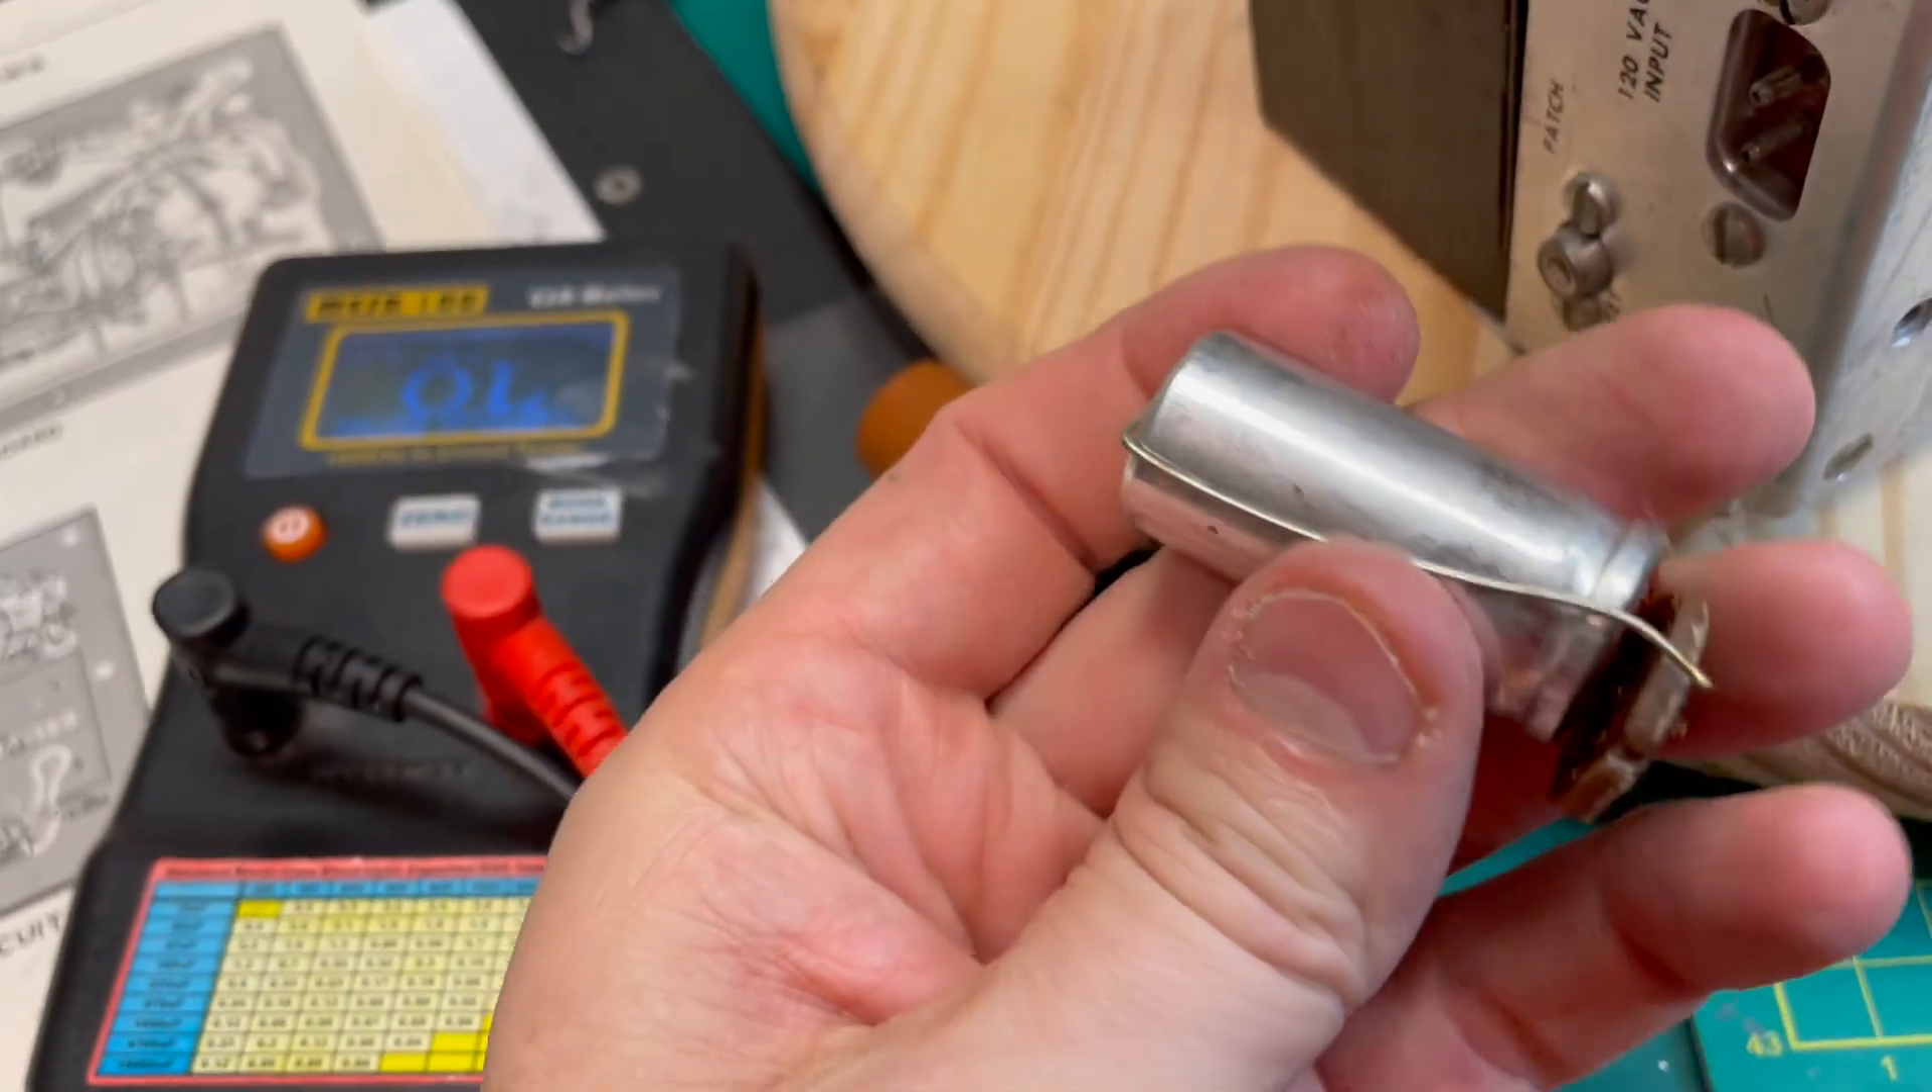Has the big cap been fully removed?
Yes.